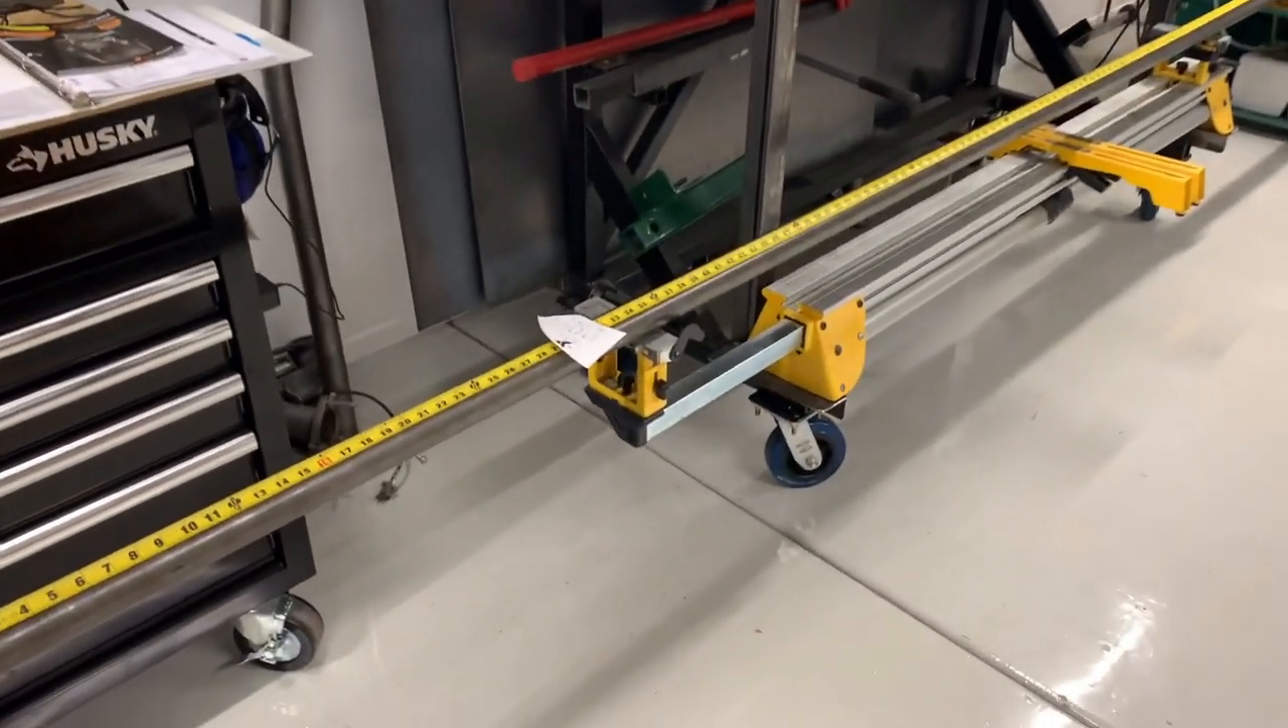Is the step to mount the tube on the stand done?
Yes.